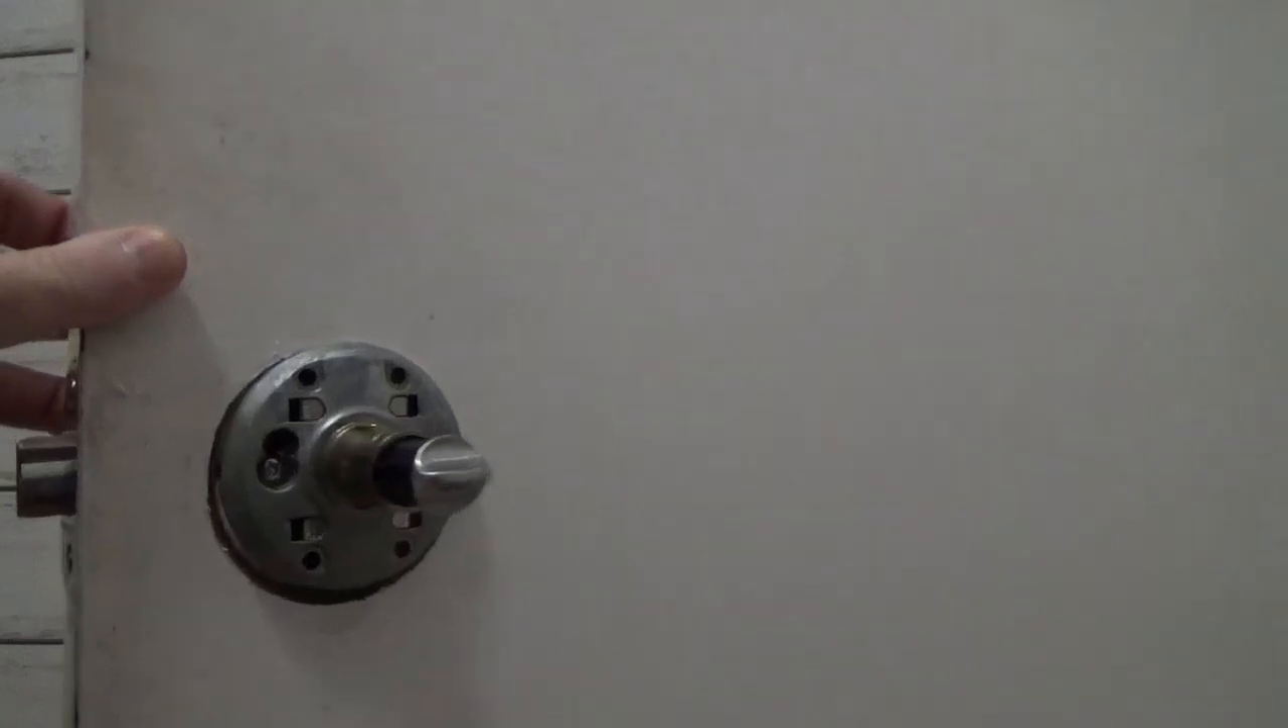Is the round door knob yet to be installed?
Yes.